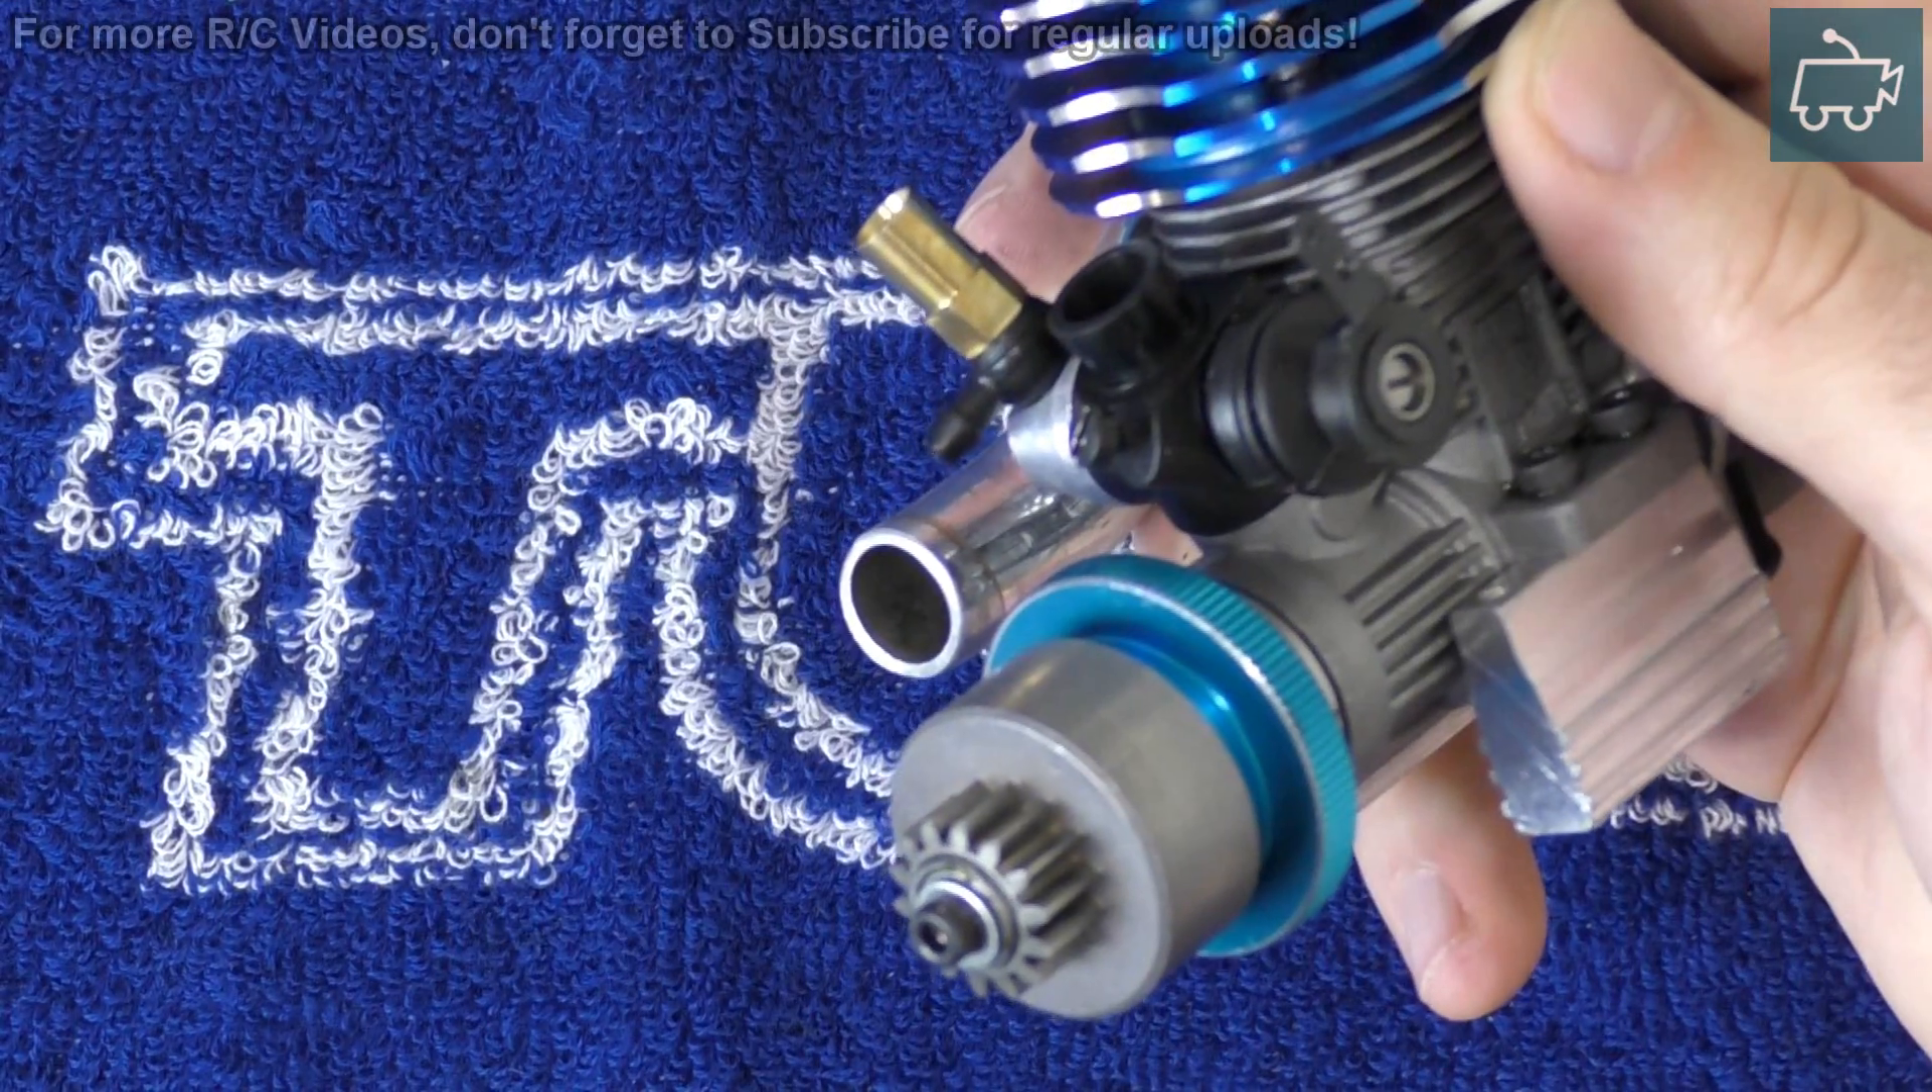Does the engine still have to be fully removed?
No.